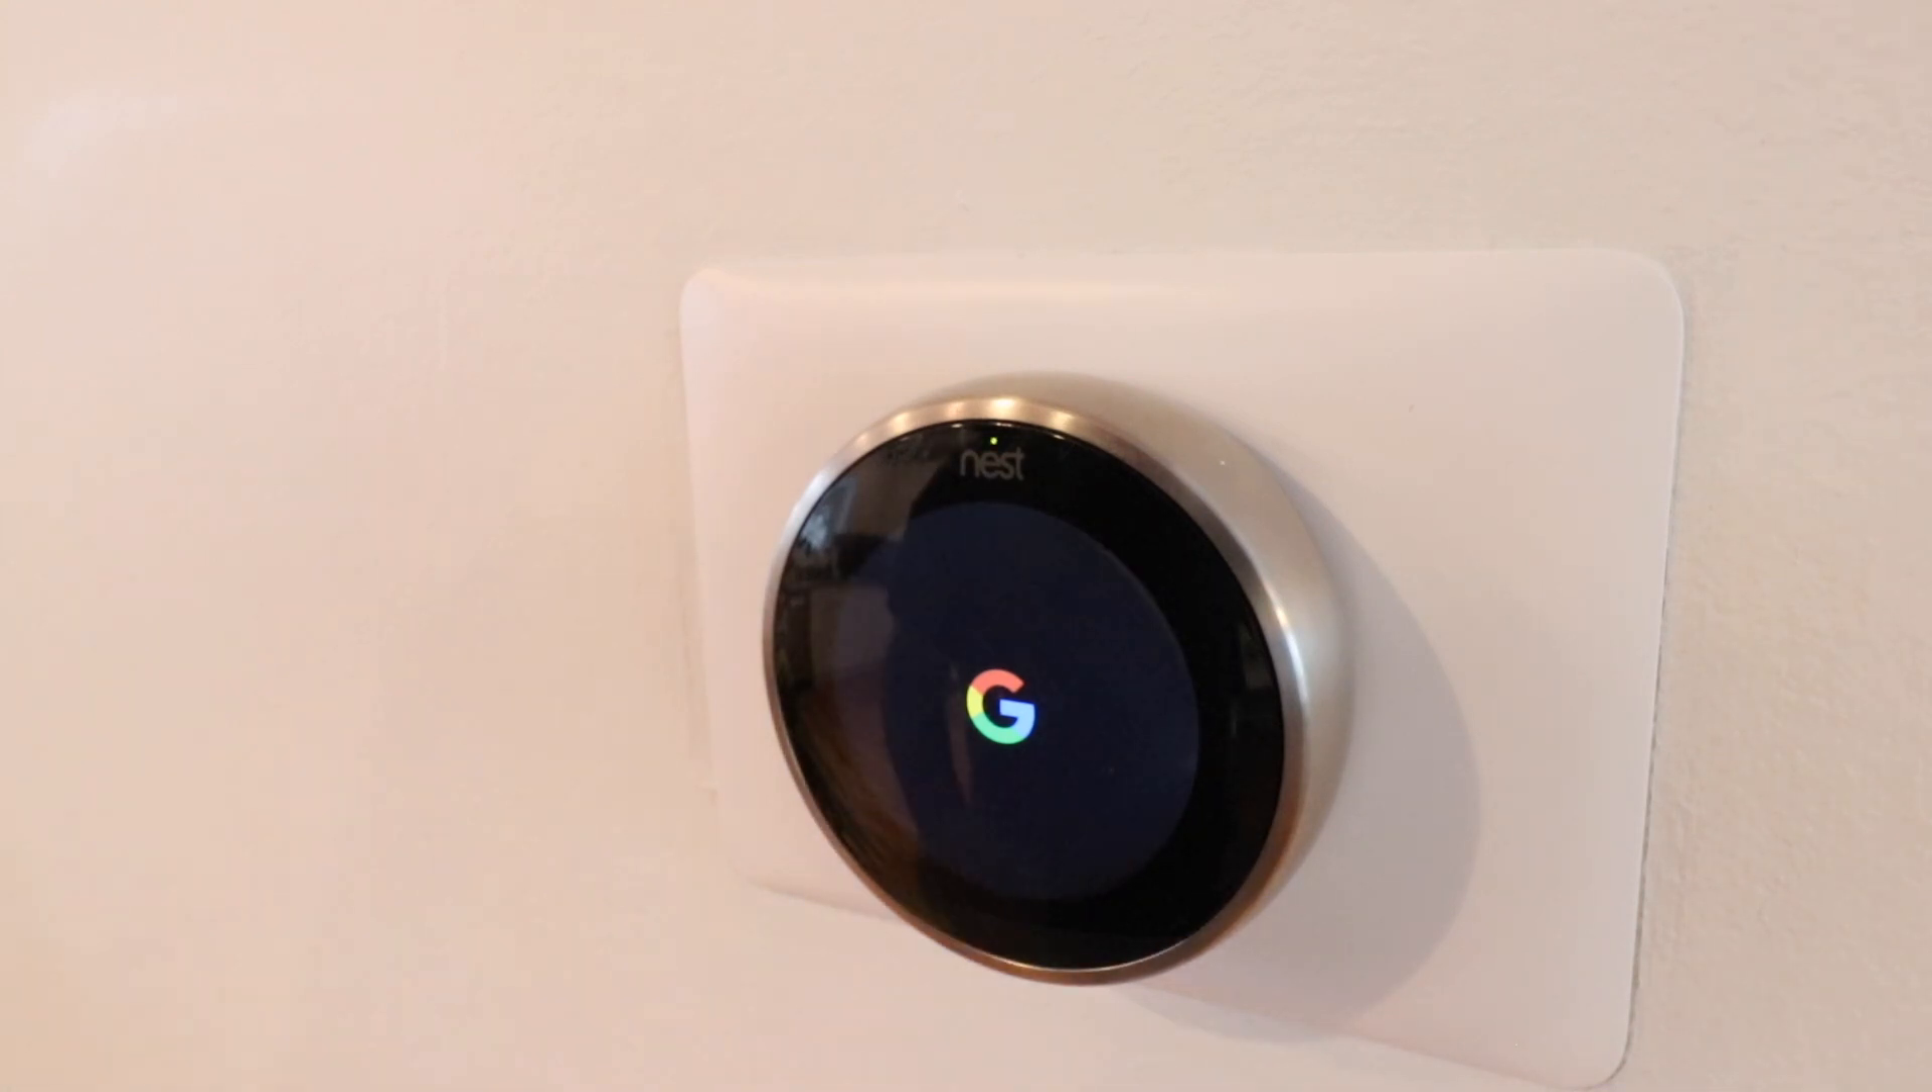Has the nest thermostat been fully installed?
Yes.